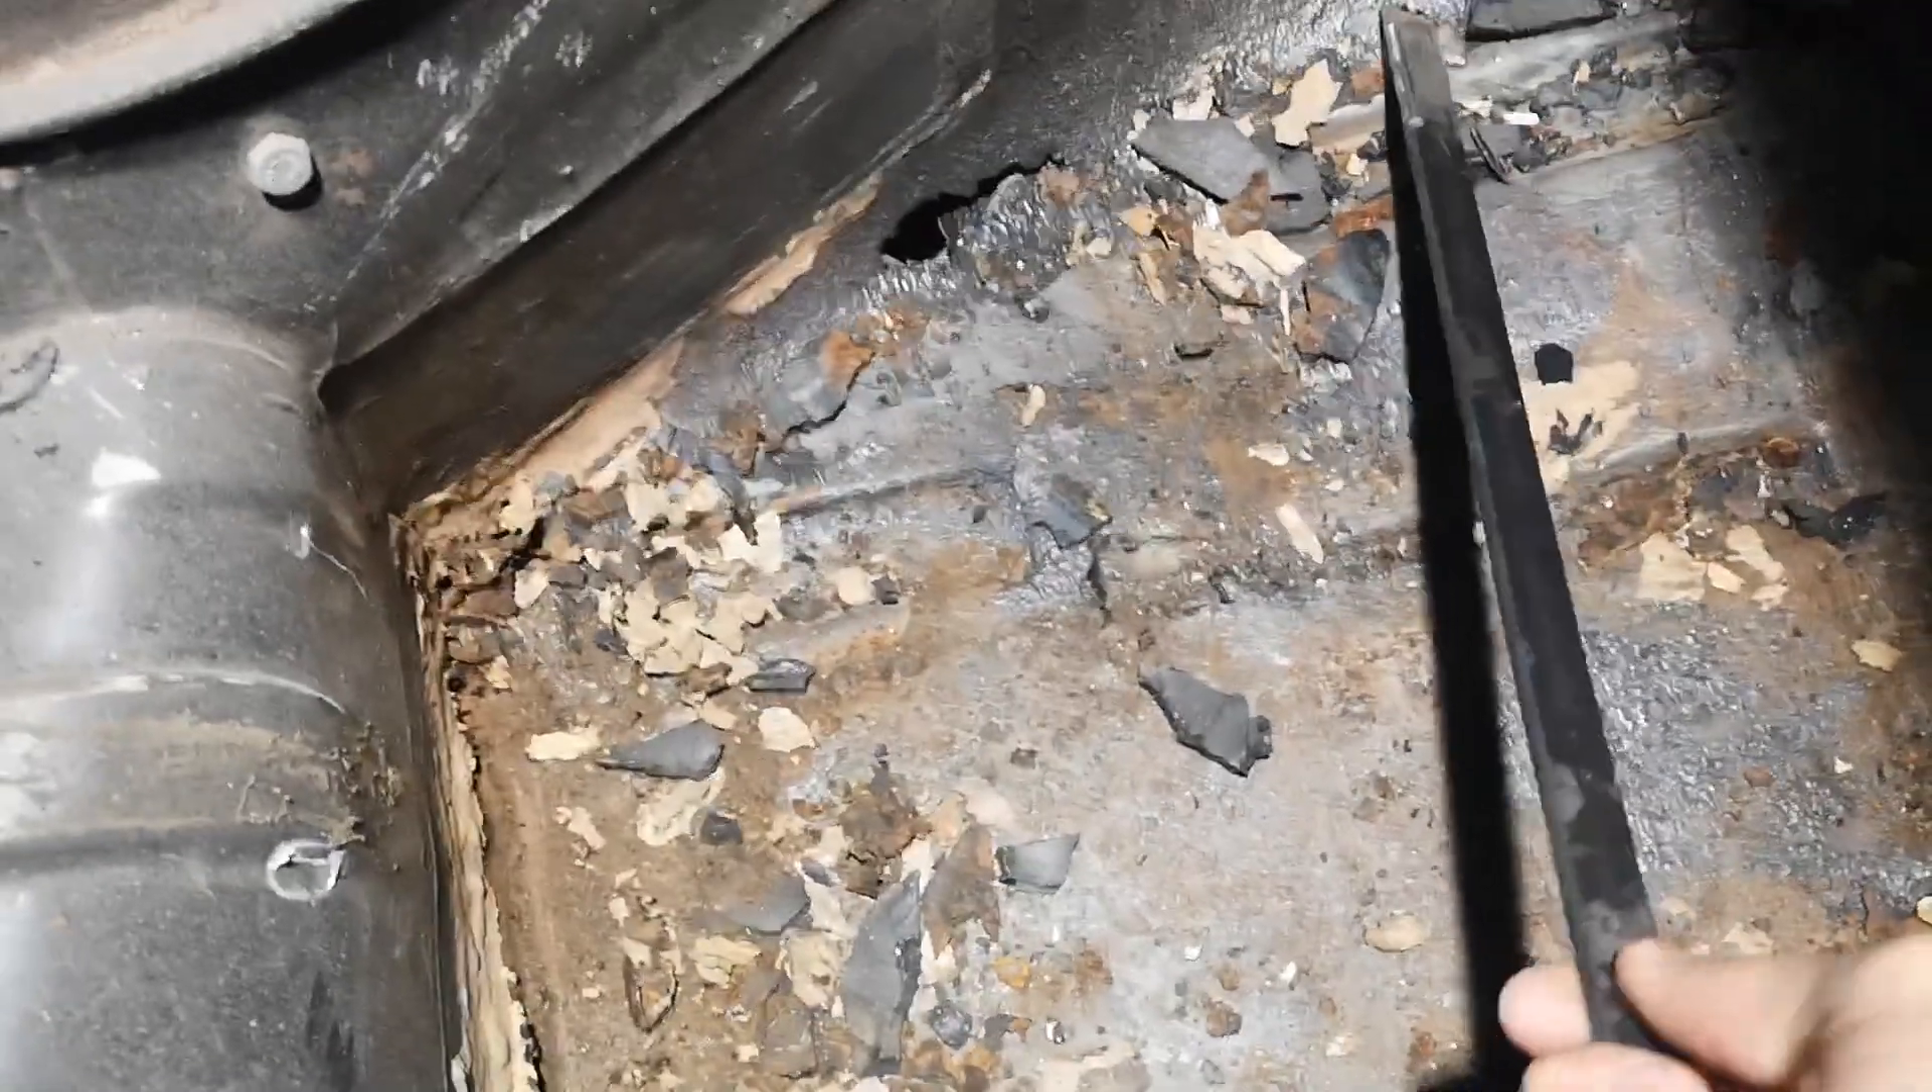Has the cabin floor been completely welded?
No.